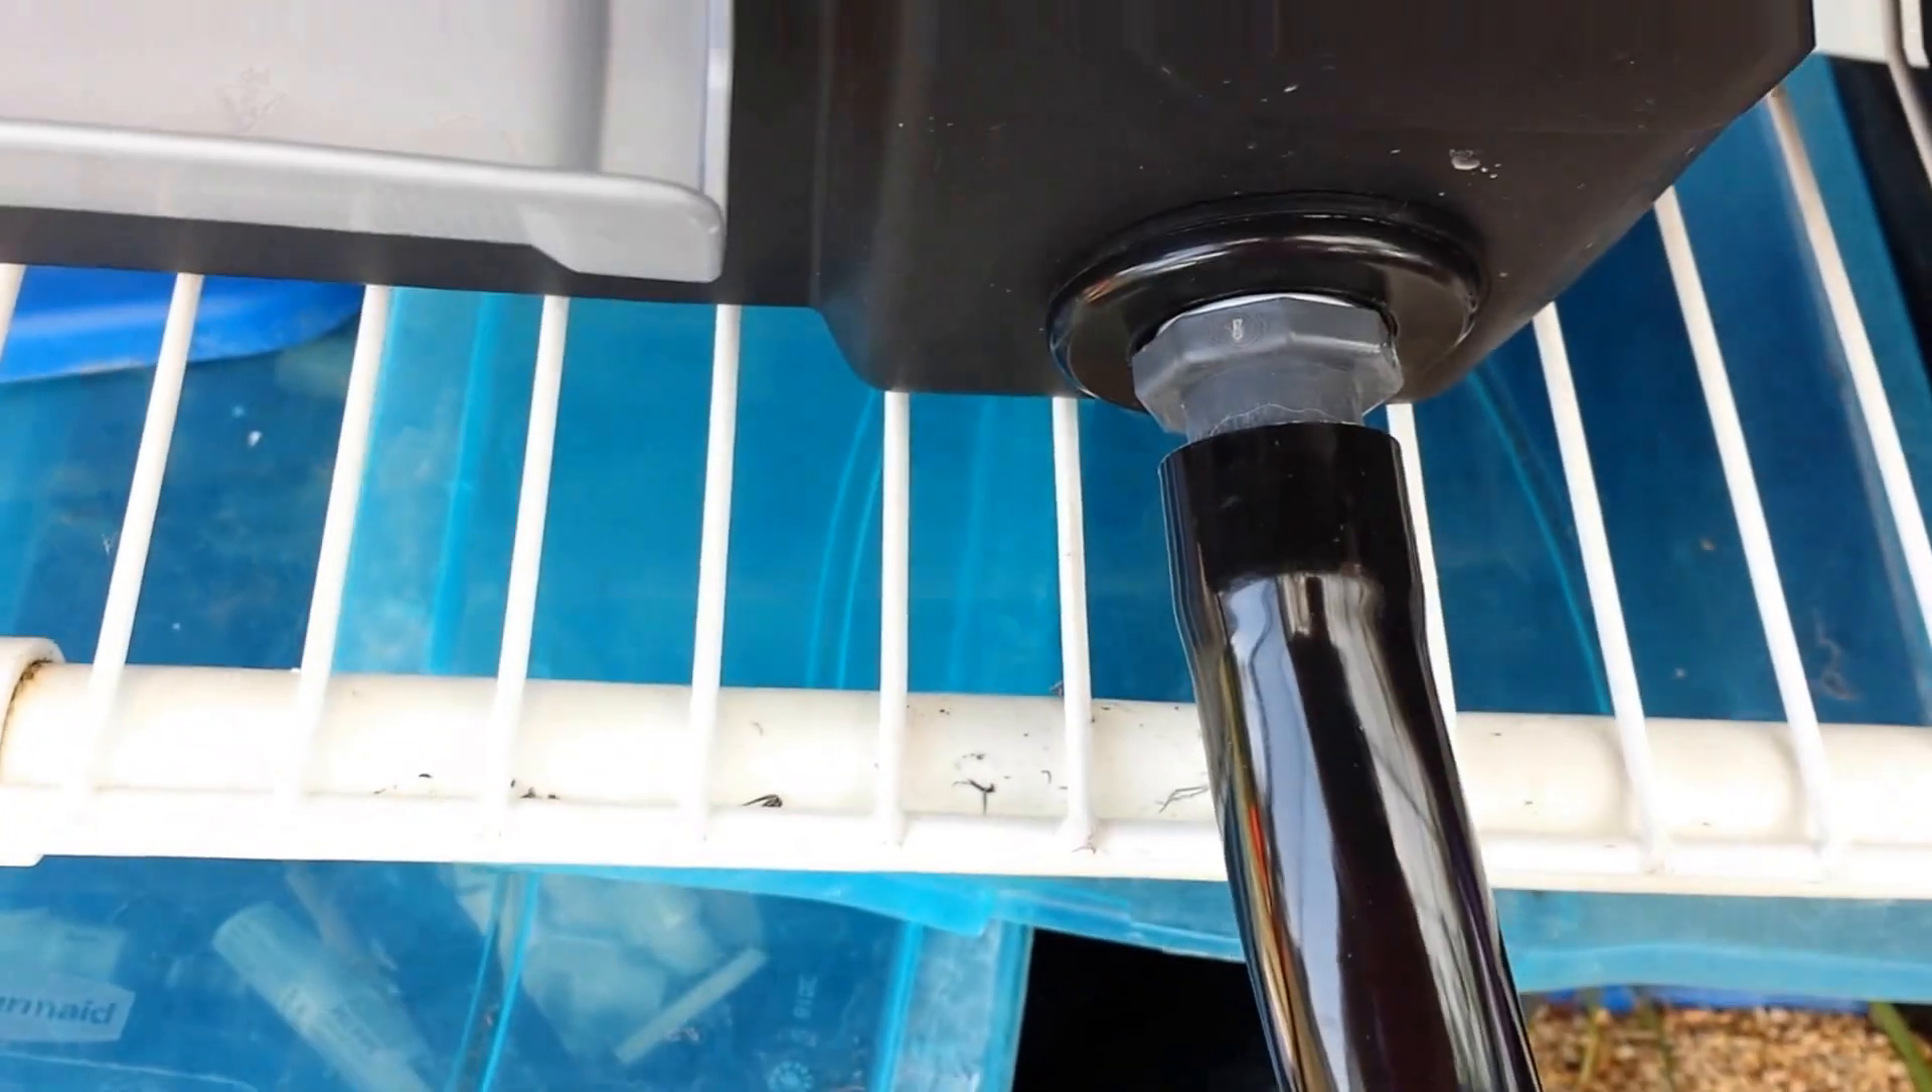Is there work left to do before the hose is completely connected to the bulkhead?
No.